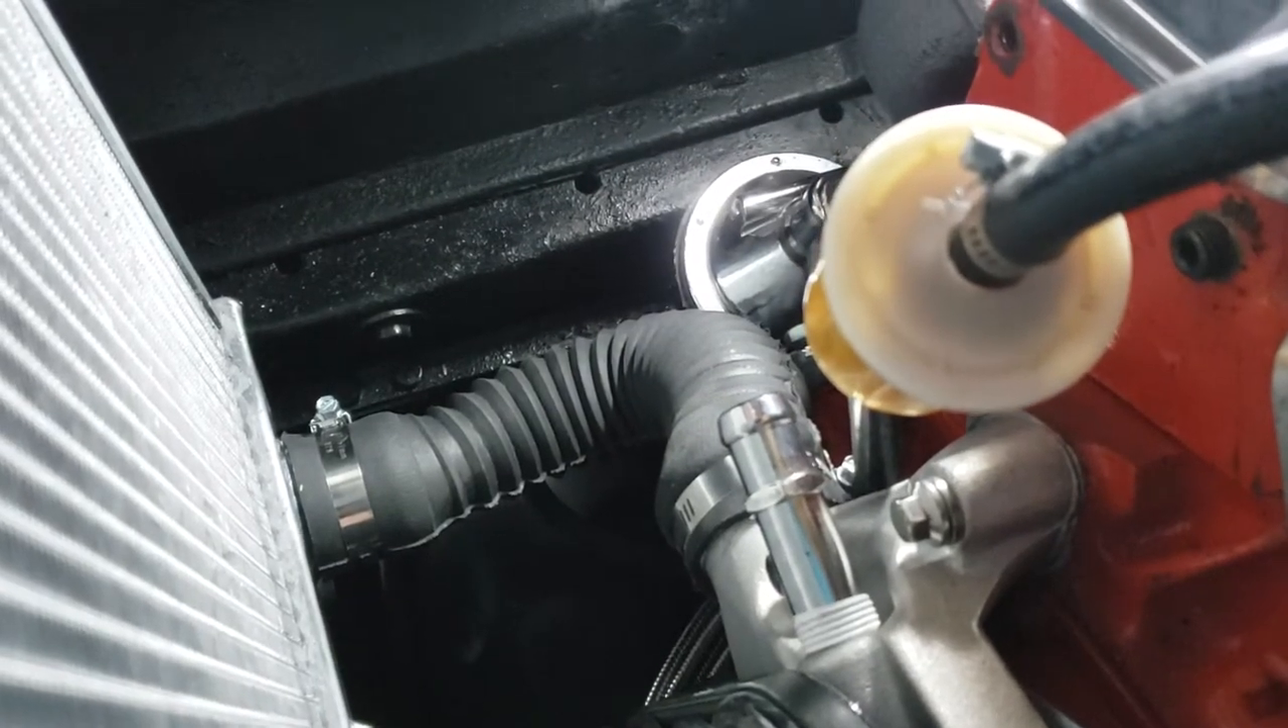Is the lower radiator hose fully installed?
Yes.